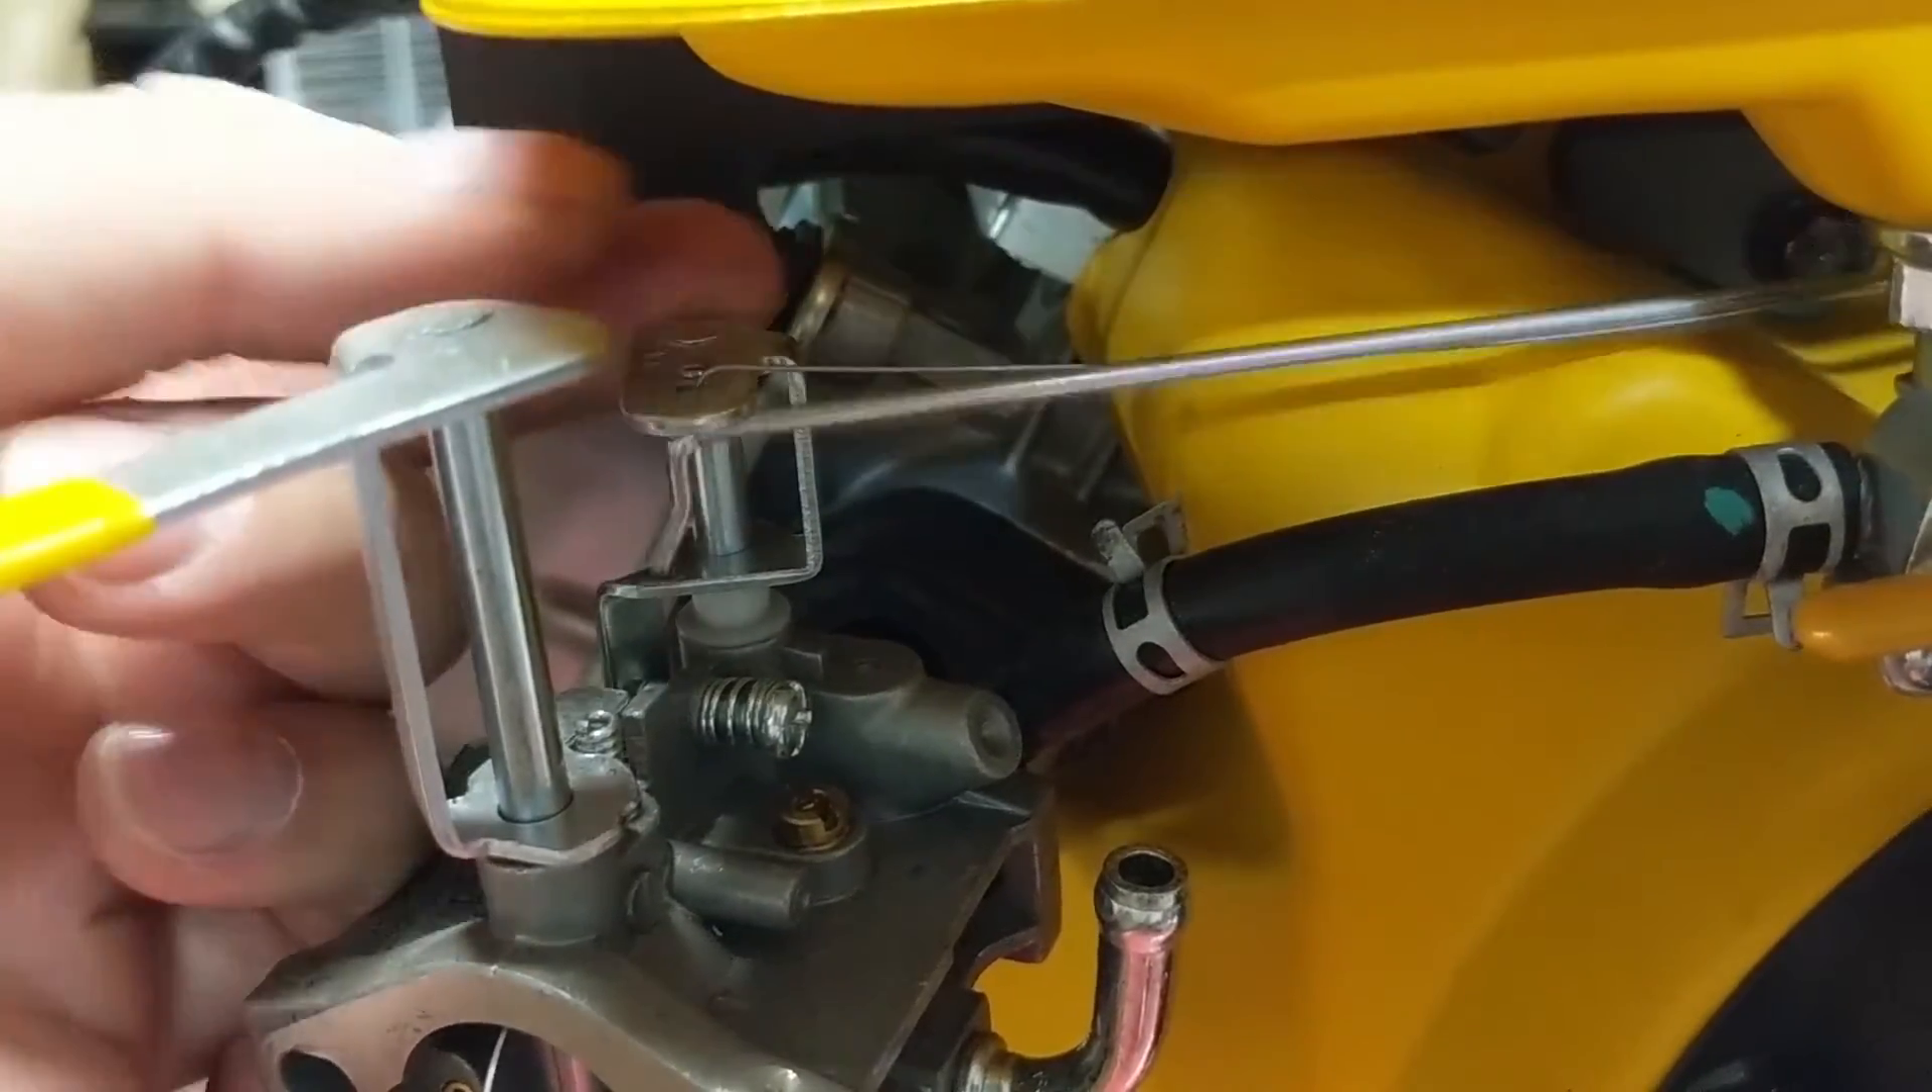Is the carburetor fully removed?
No.